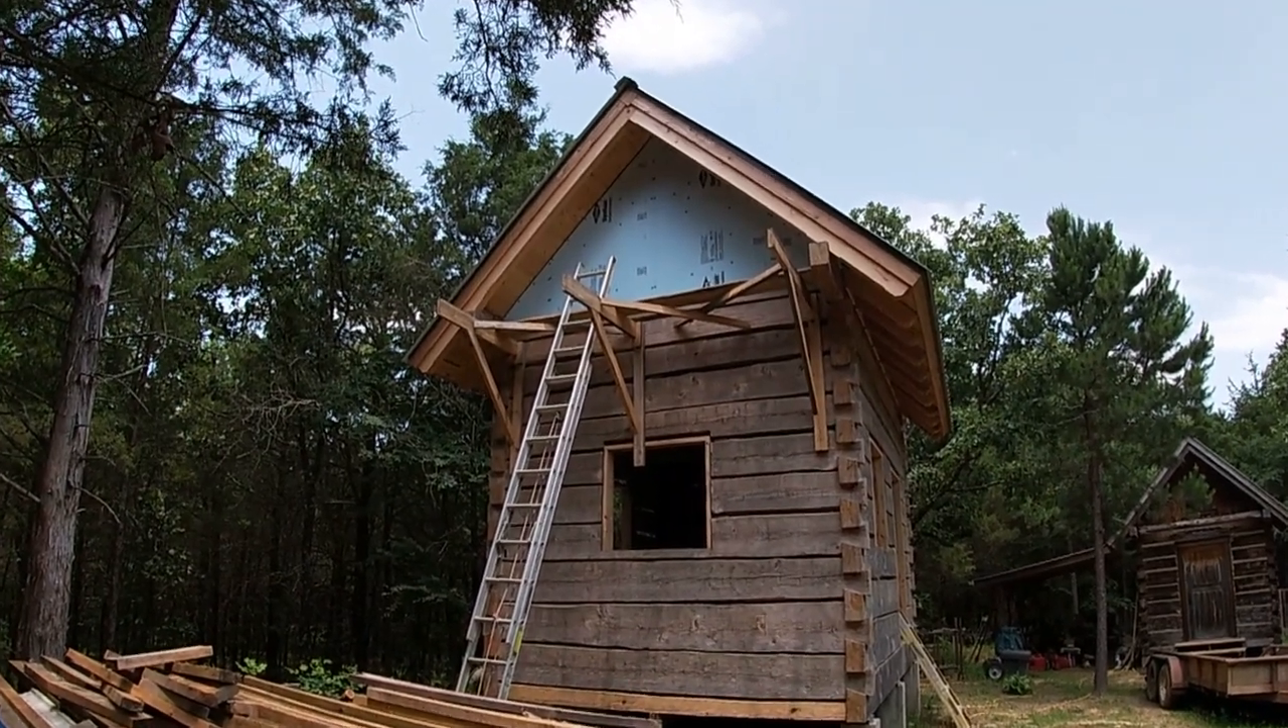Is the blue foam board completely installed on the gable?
Yes.